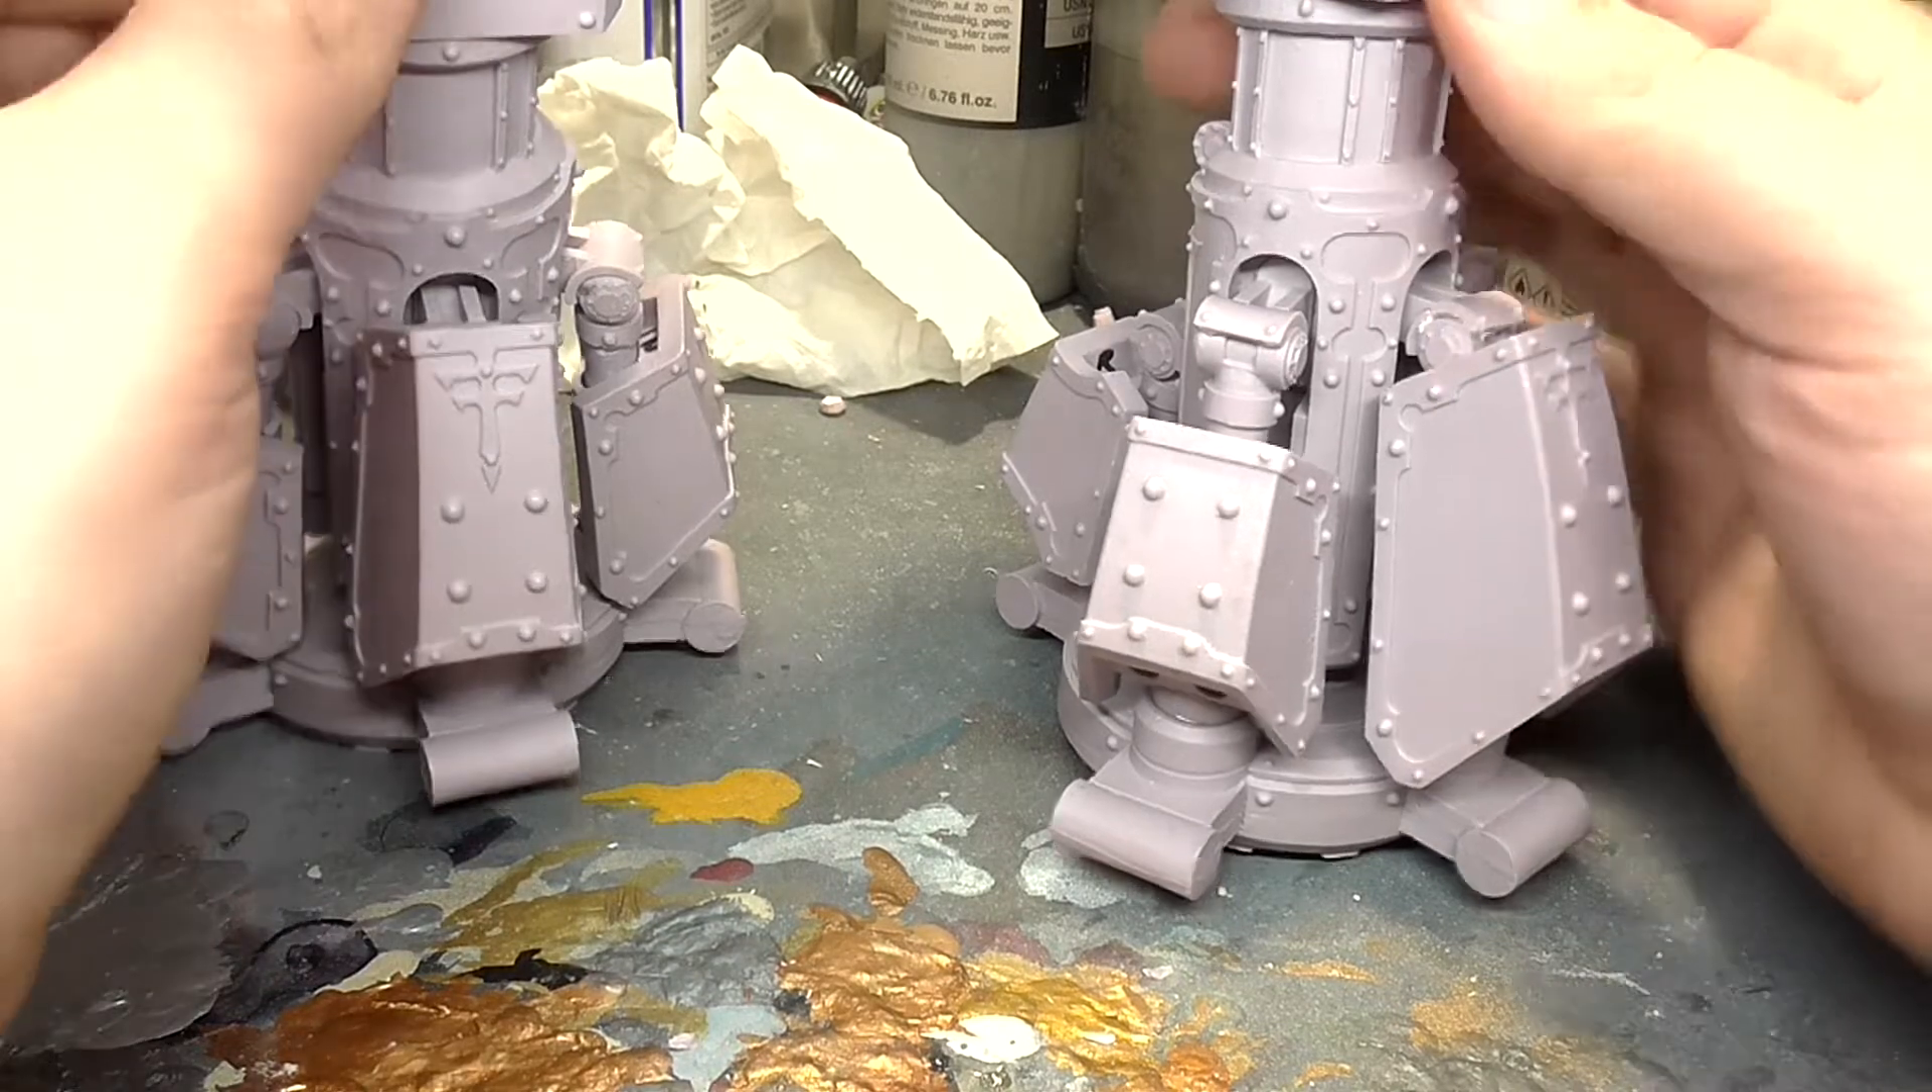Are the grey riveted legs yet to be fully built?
No.